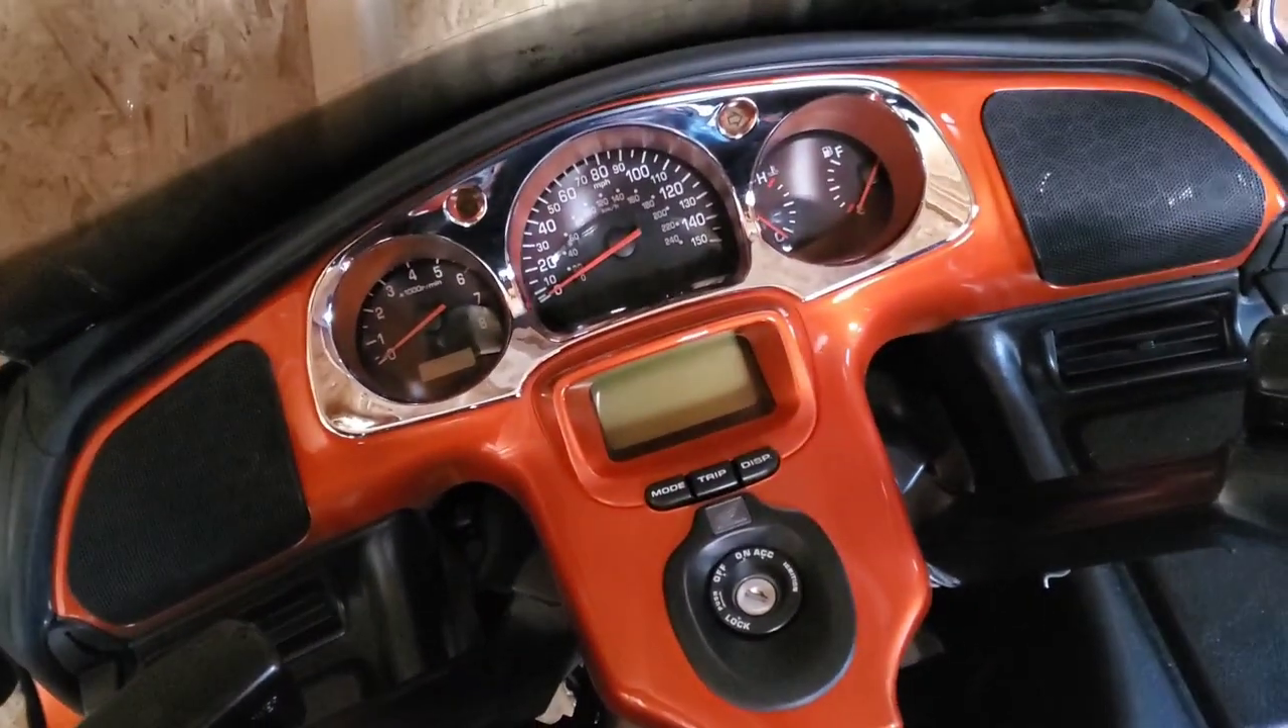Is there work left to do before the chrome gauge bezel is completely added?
No.